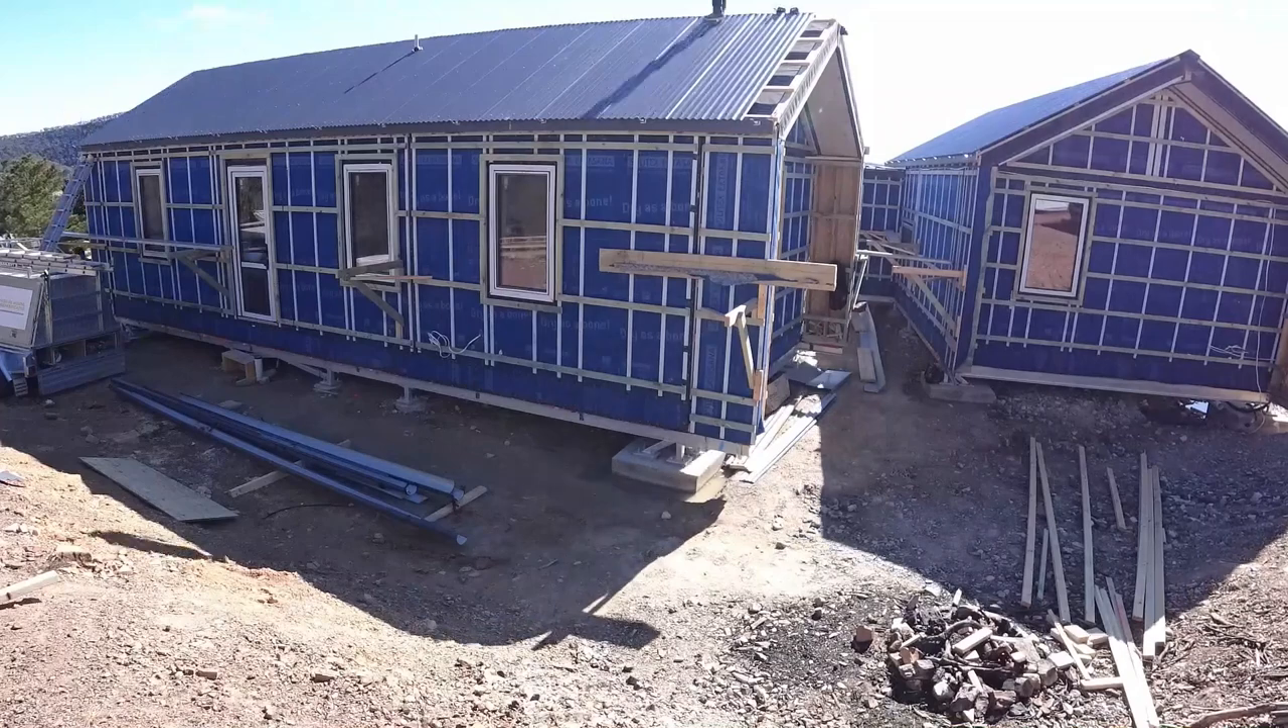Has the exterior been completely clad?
No.